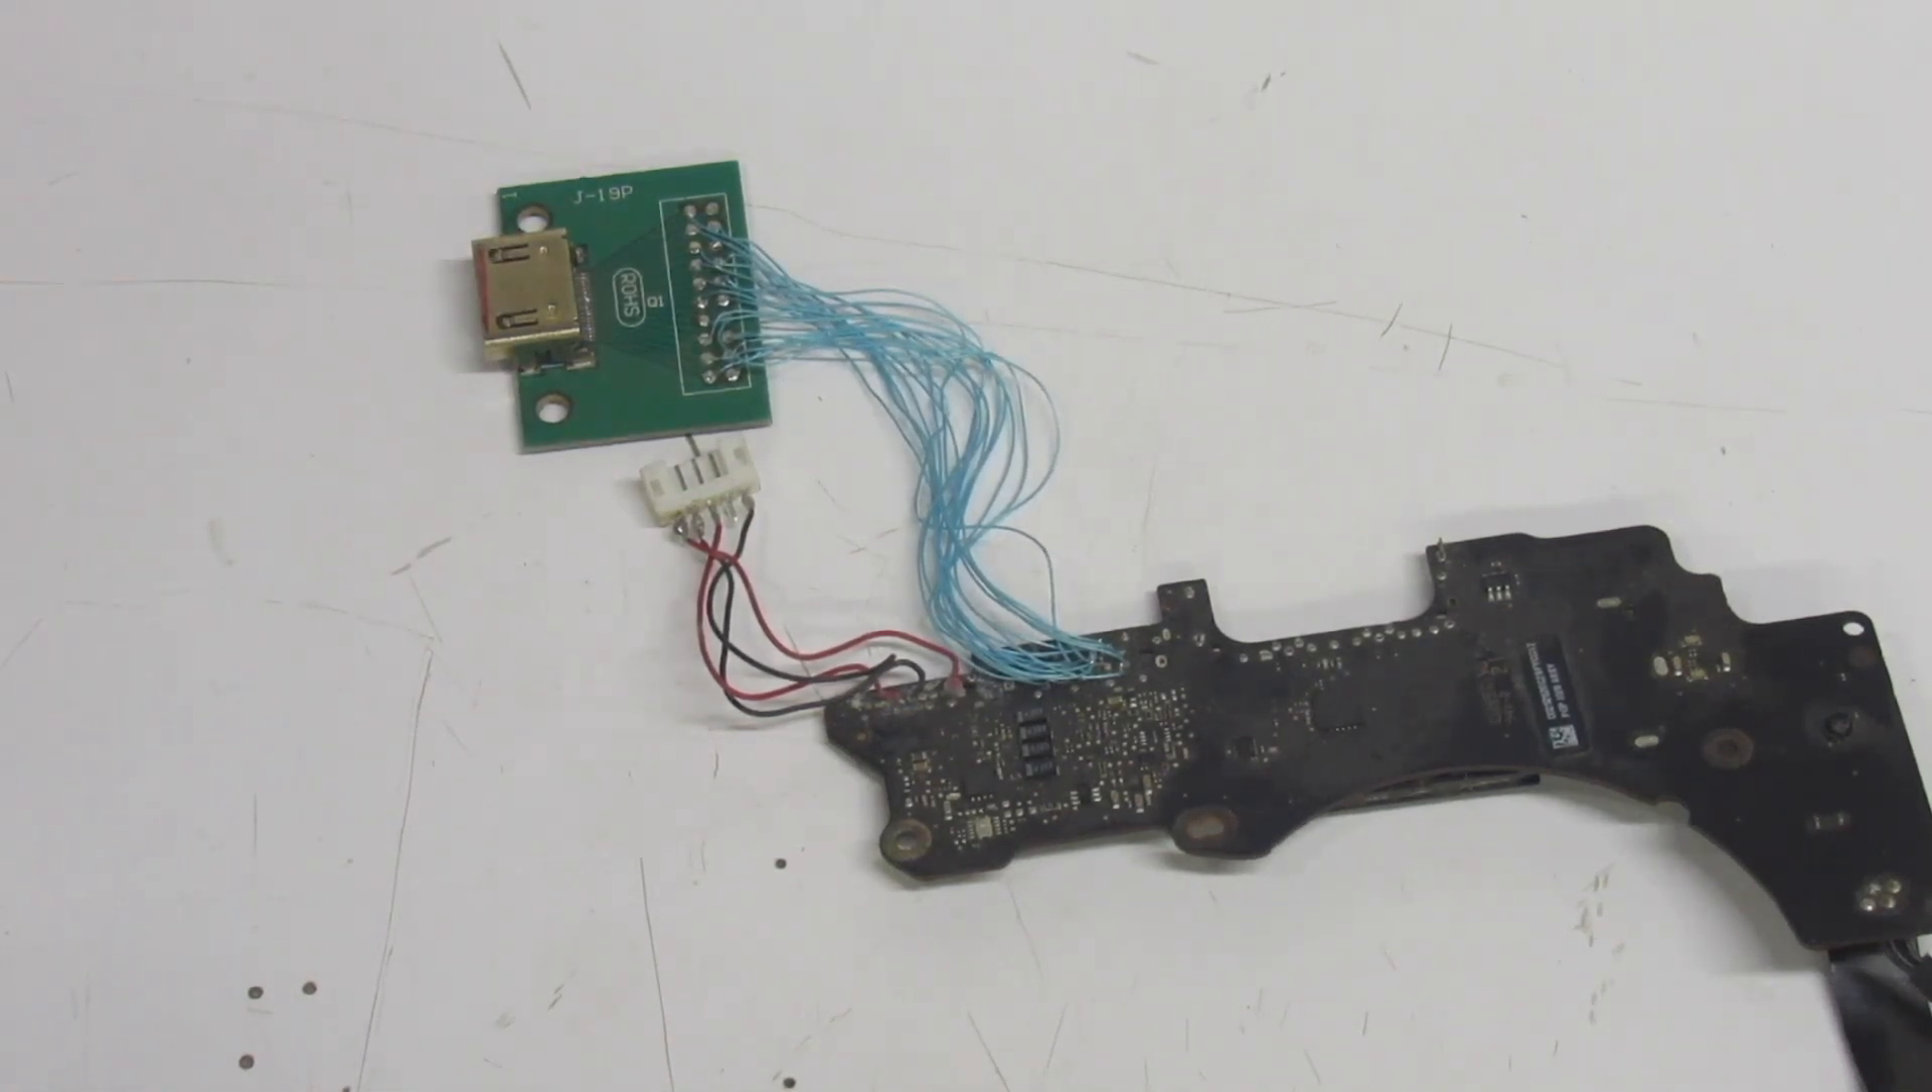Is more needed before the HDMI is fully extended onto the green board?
No.